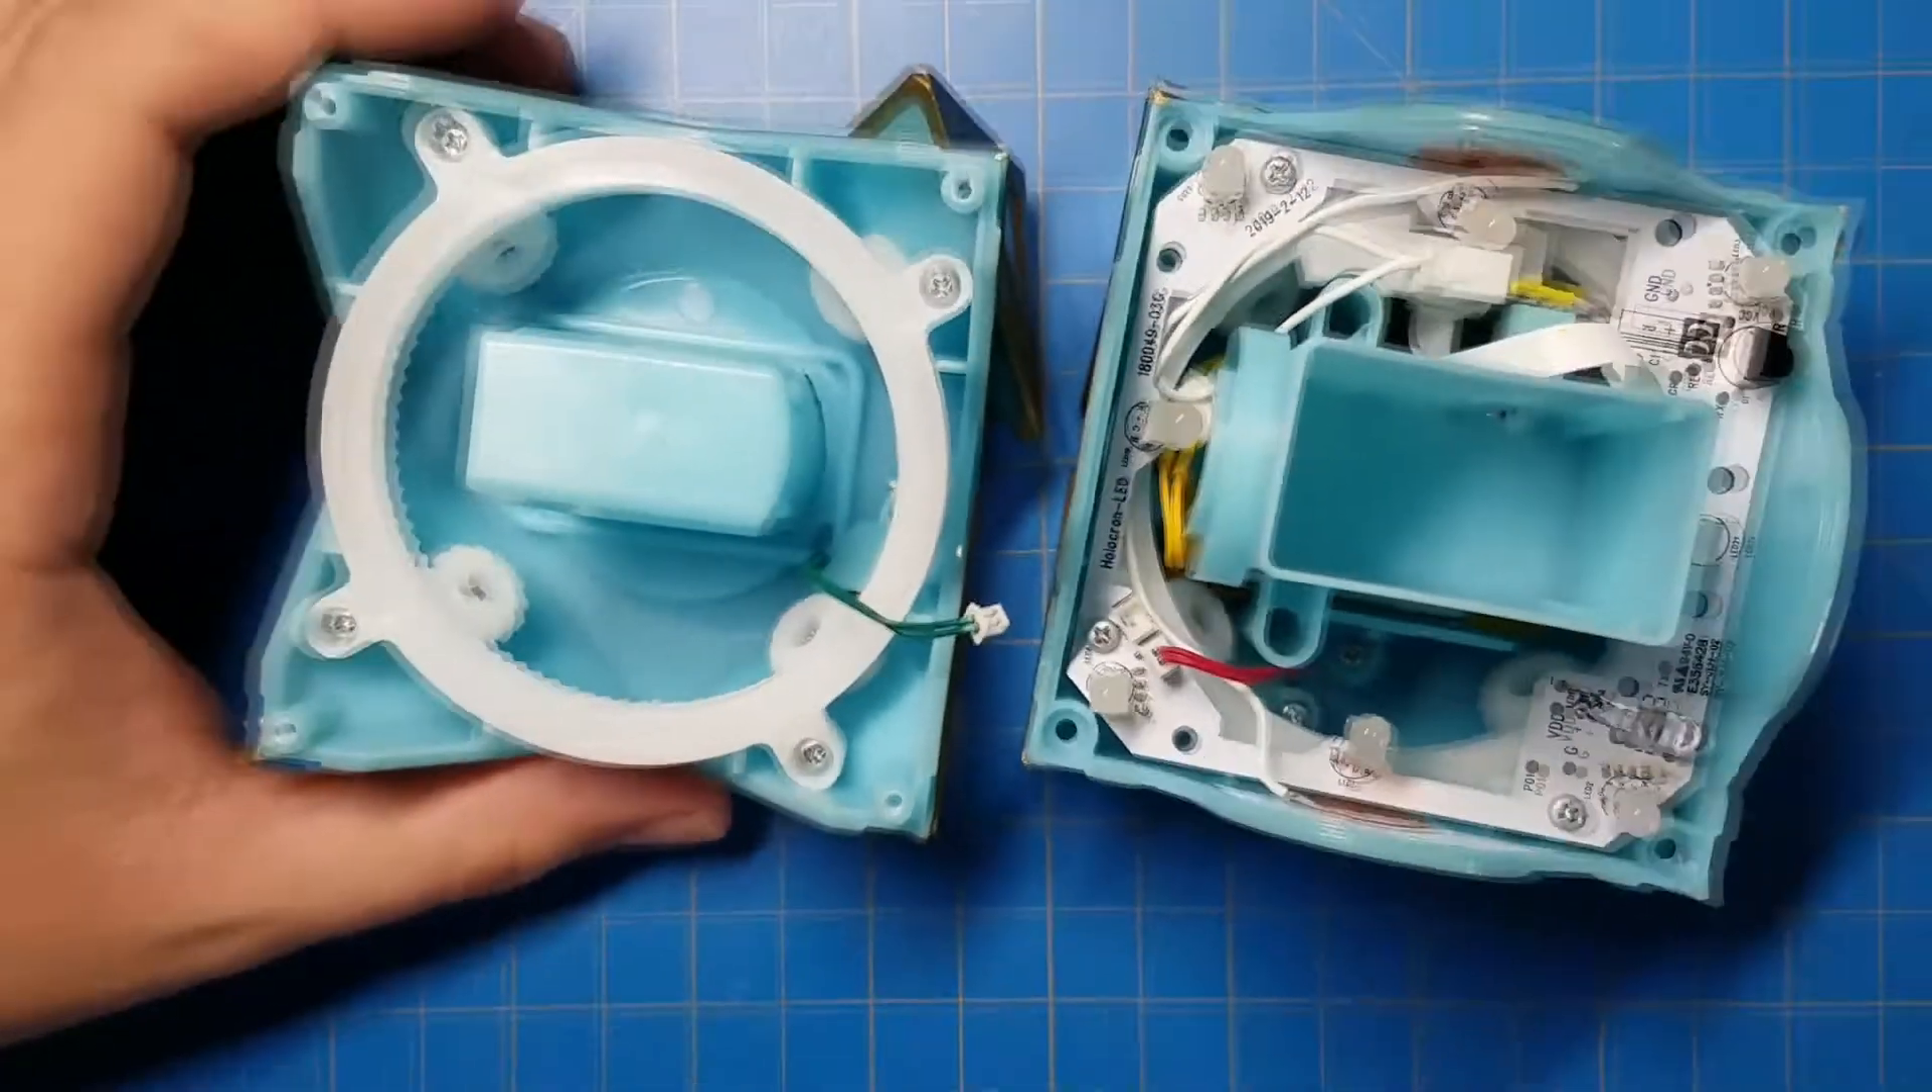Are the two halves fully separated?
Yes.